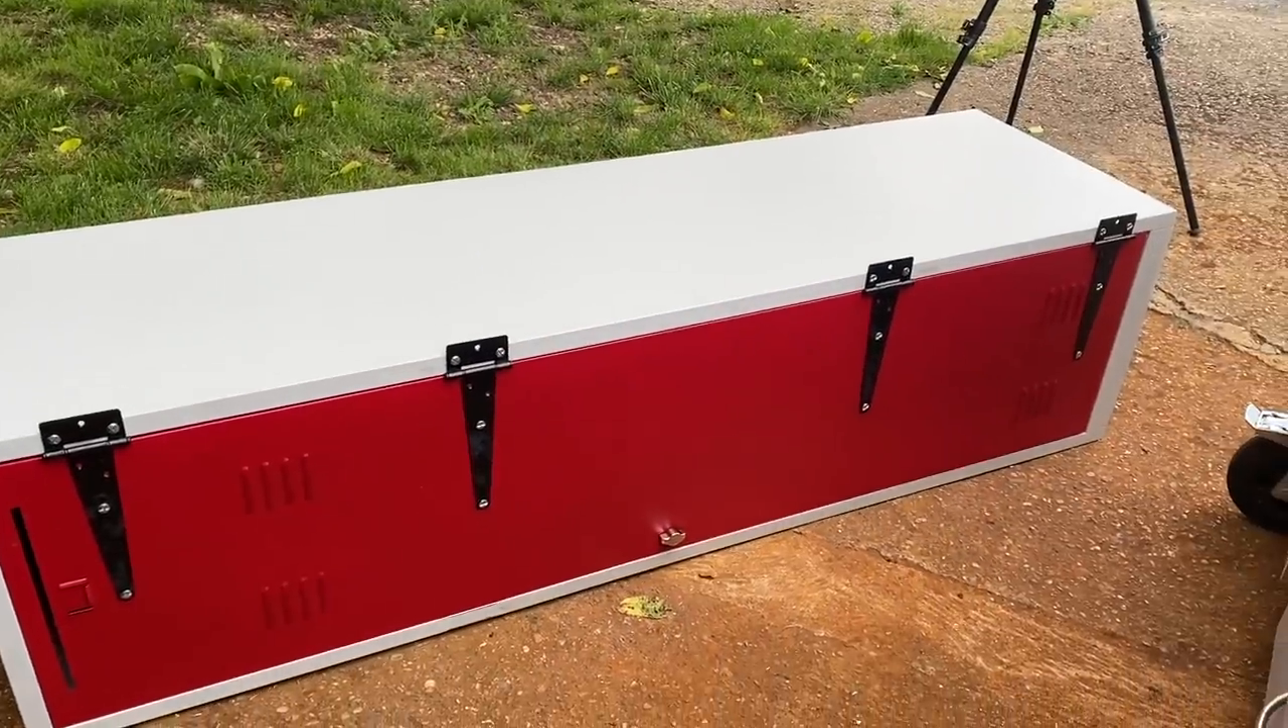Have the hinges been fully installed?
Yes.